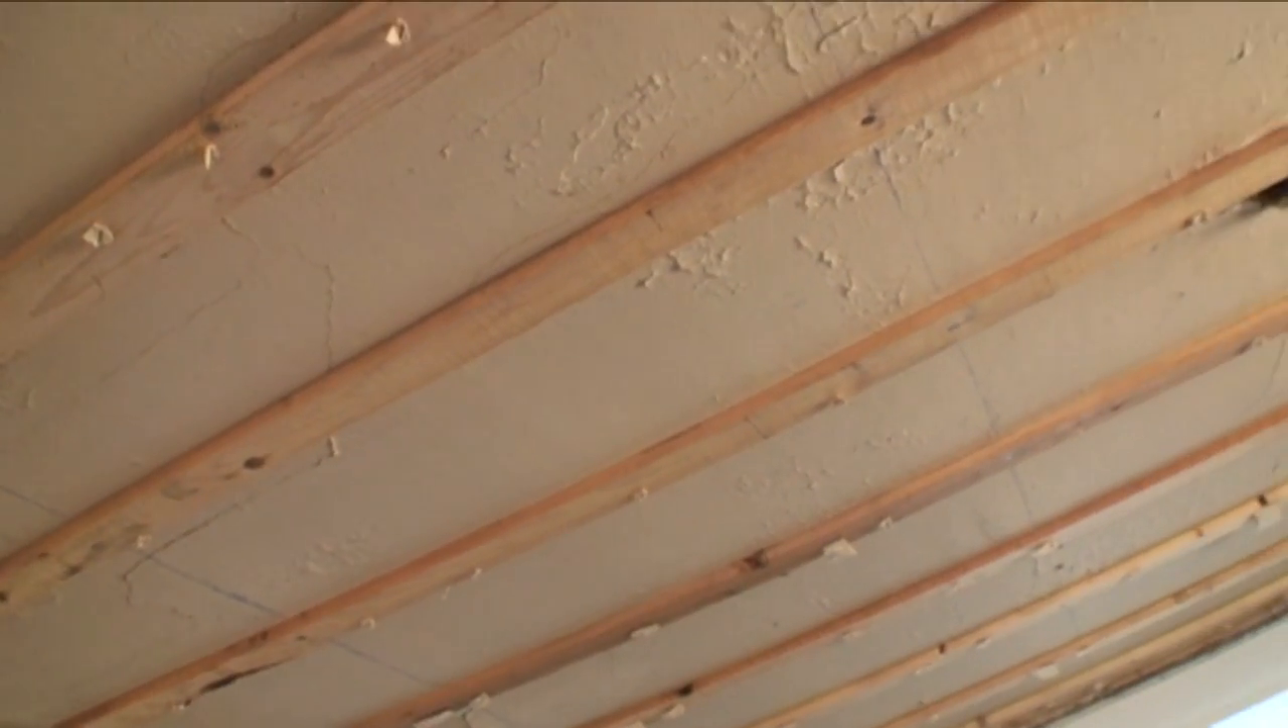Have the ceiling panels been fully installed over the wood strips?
No.